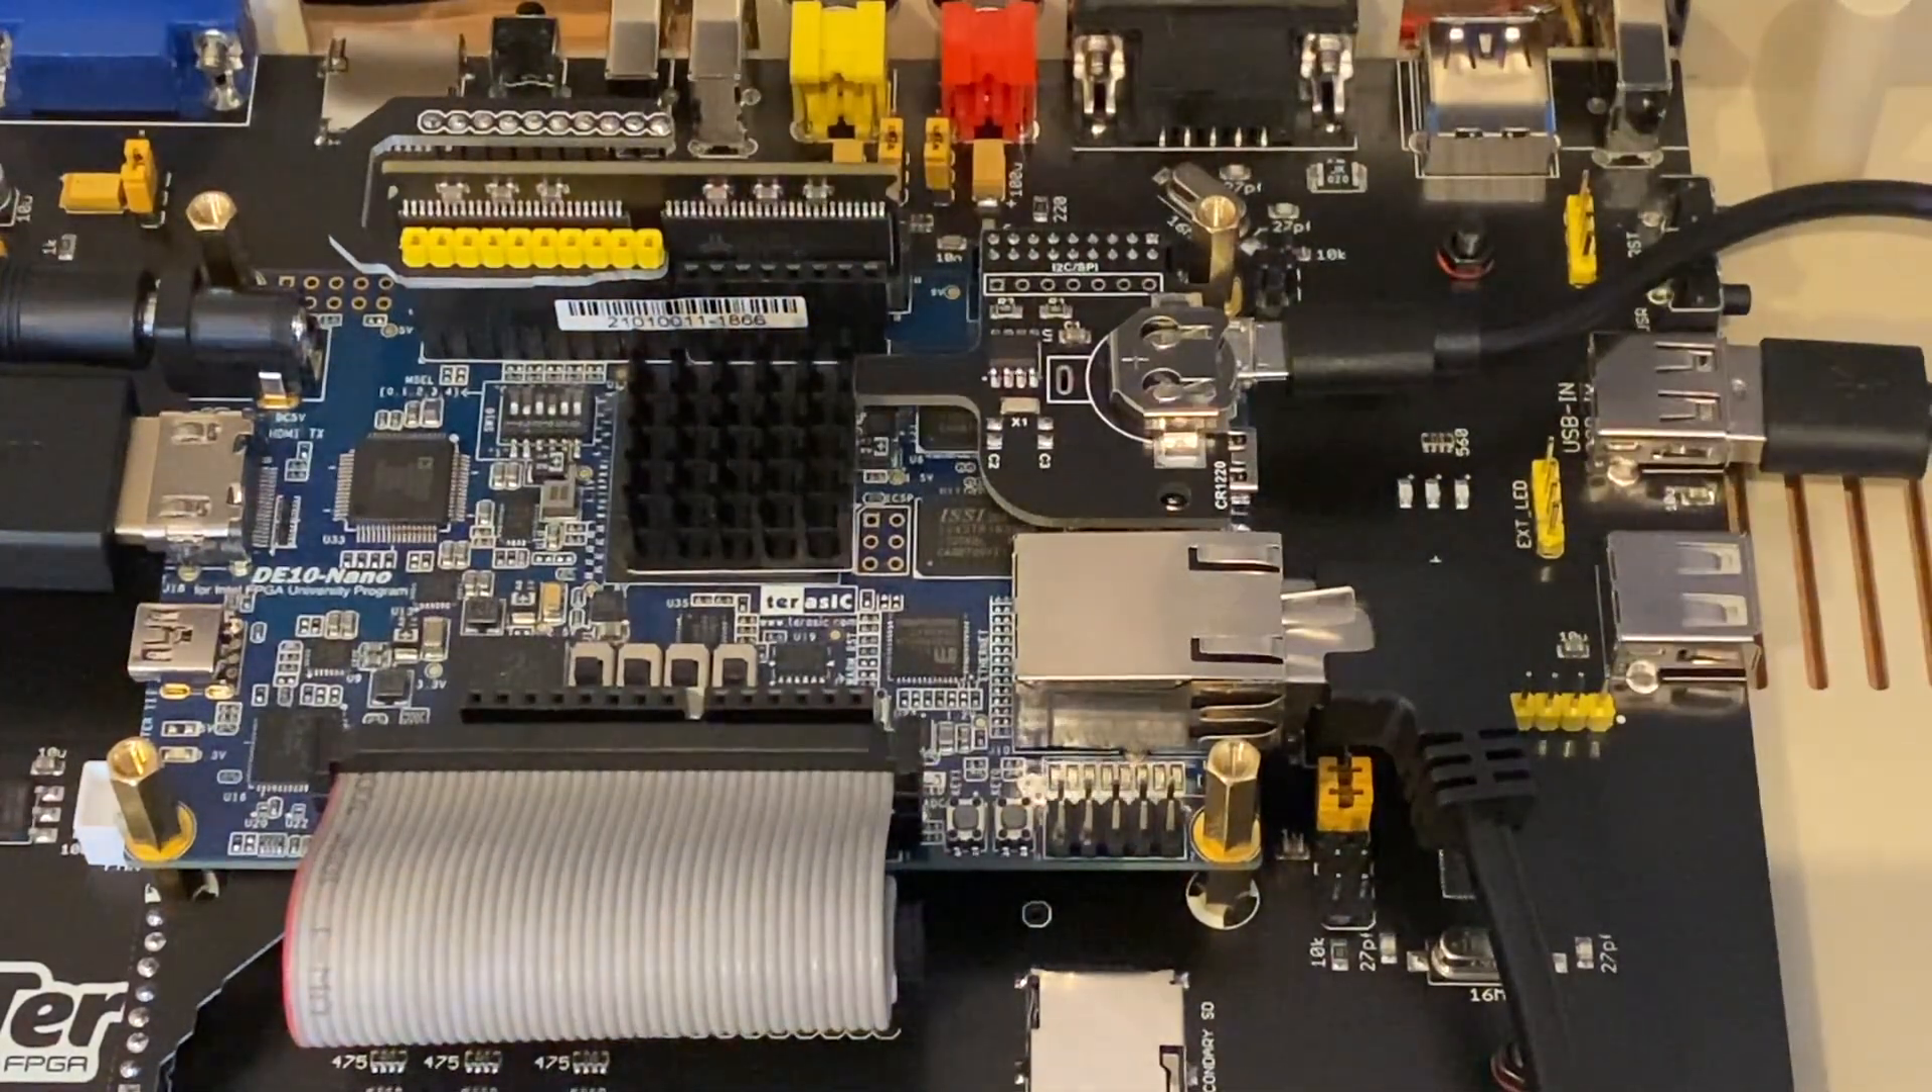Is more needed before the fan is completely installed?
Yes.